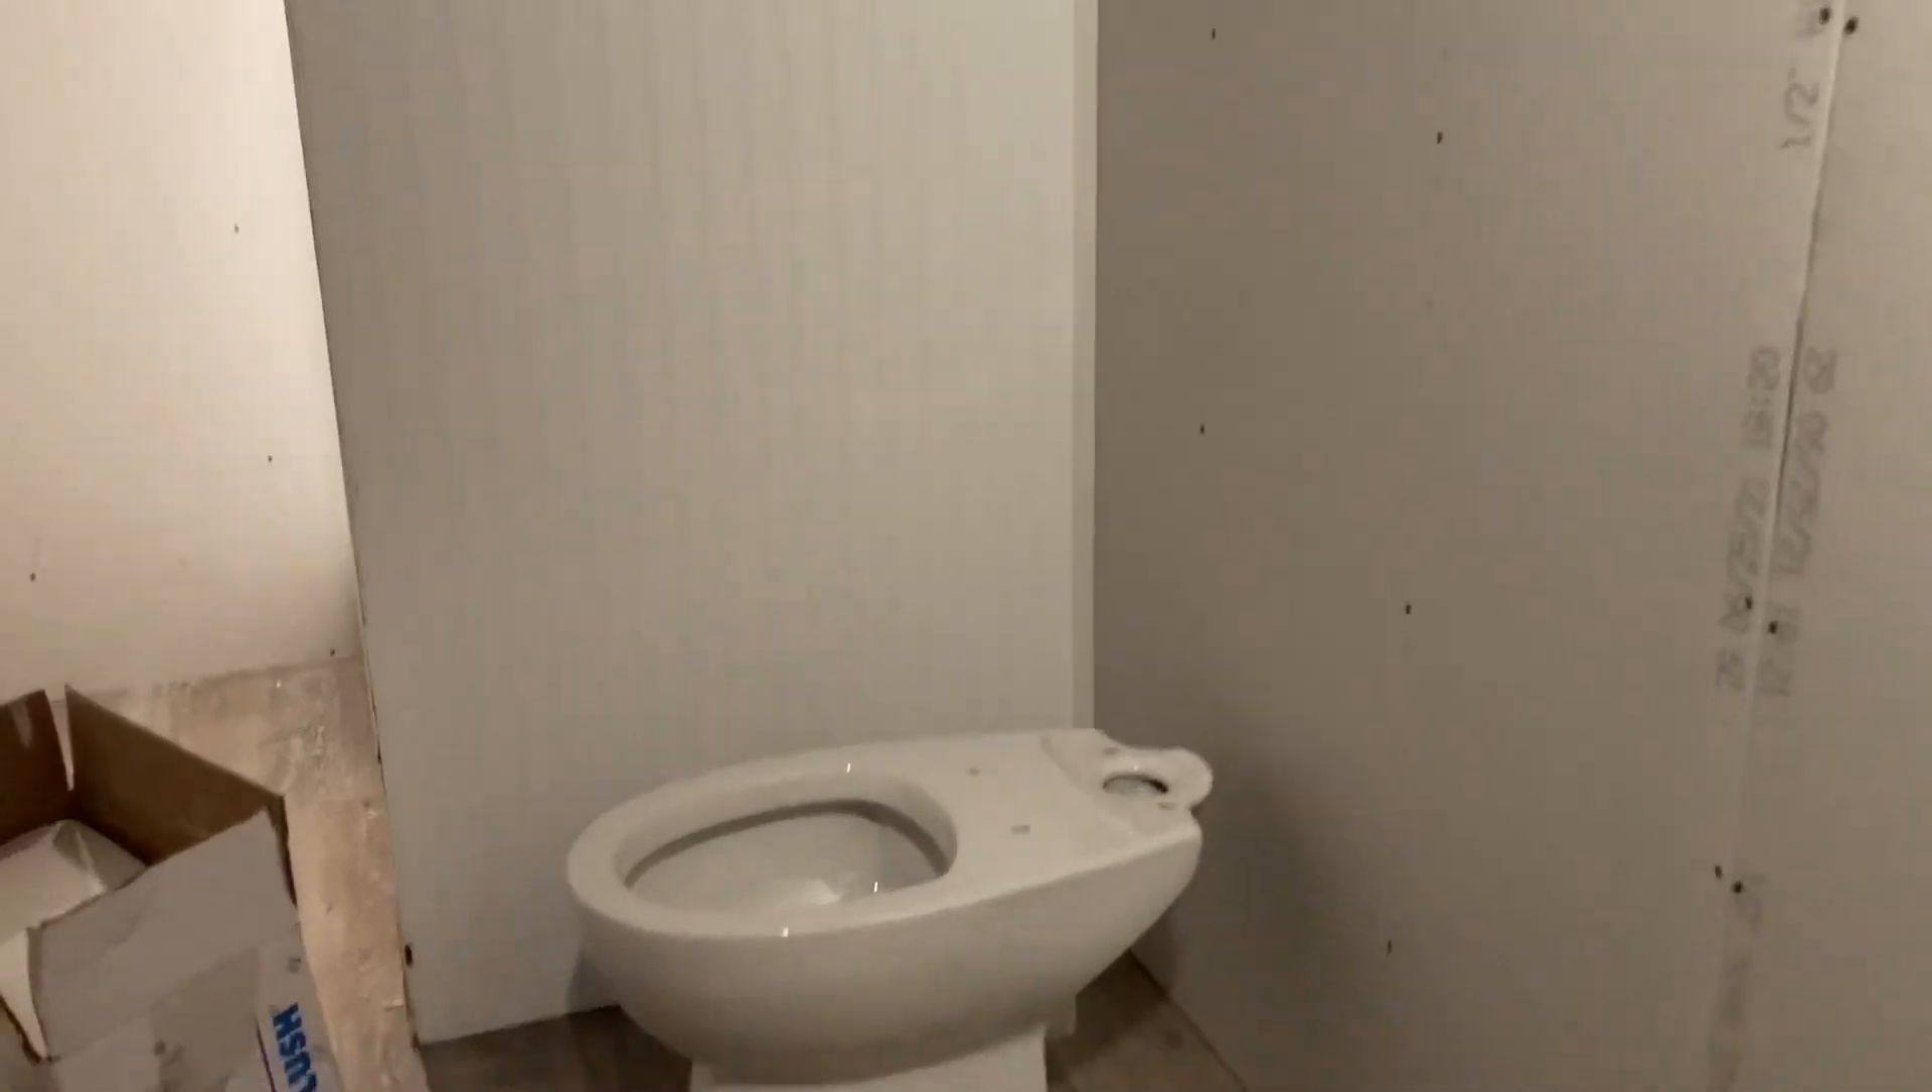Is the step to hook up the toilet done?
No.